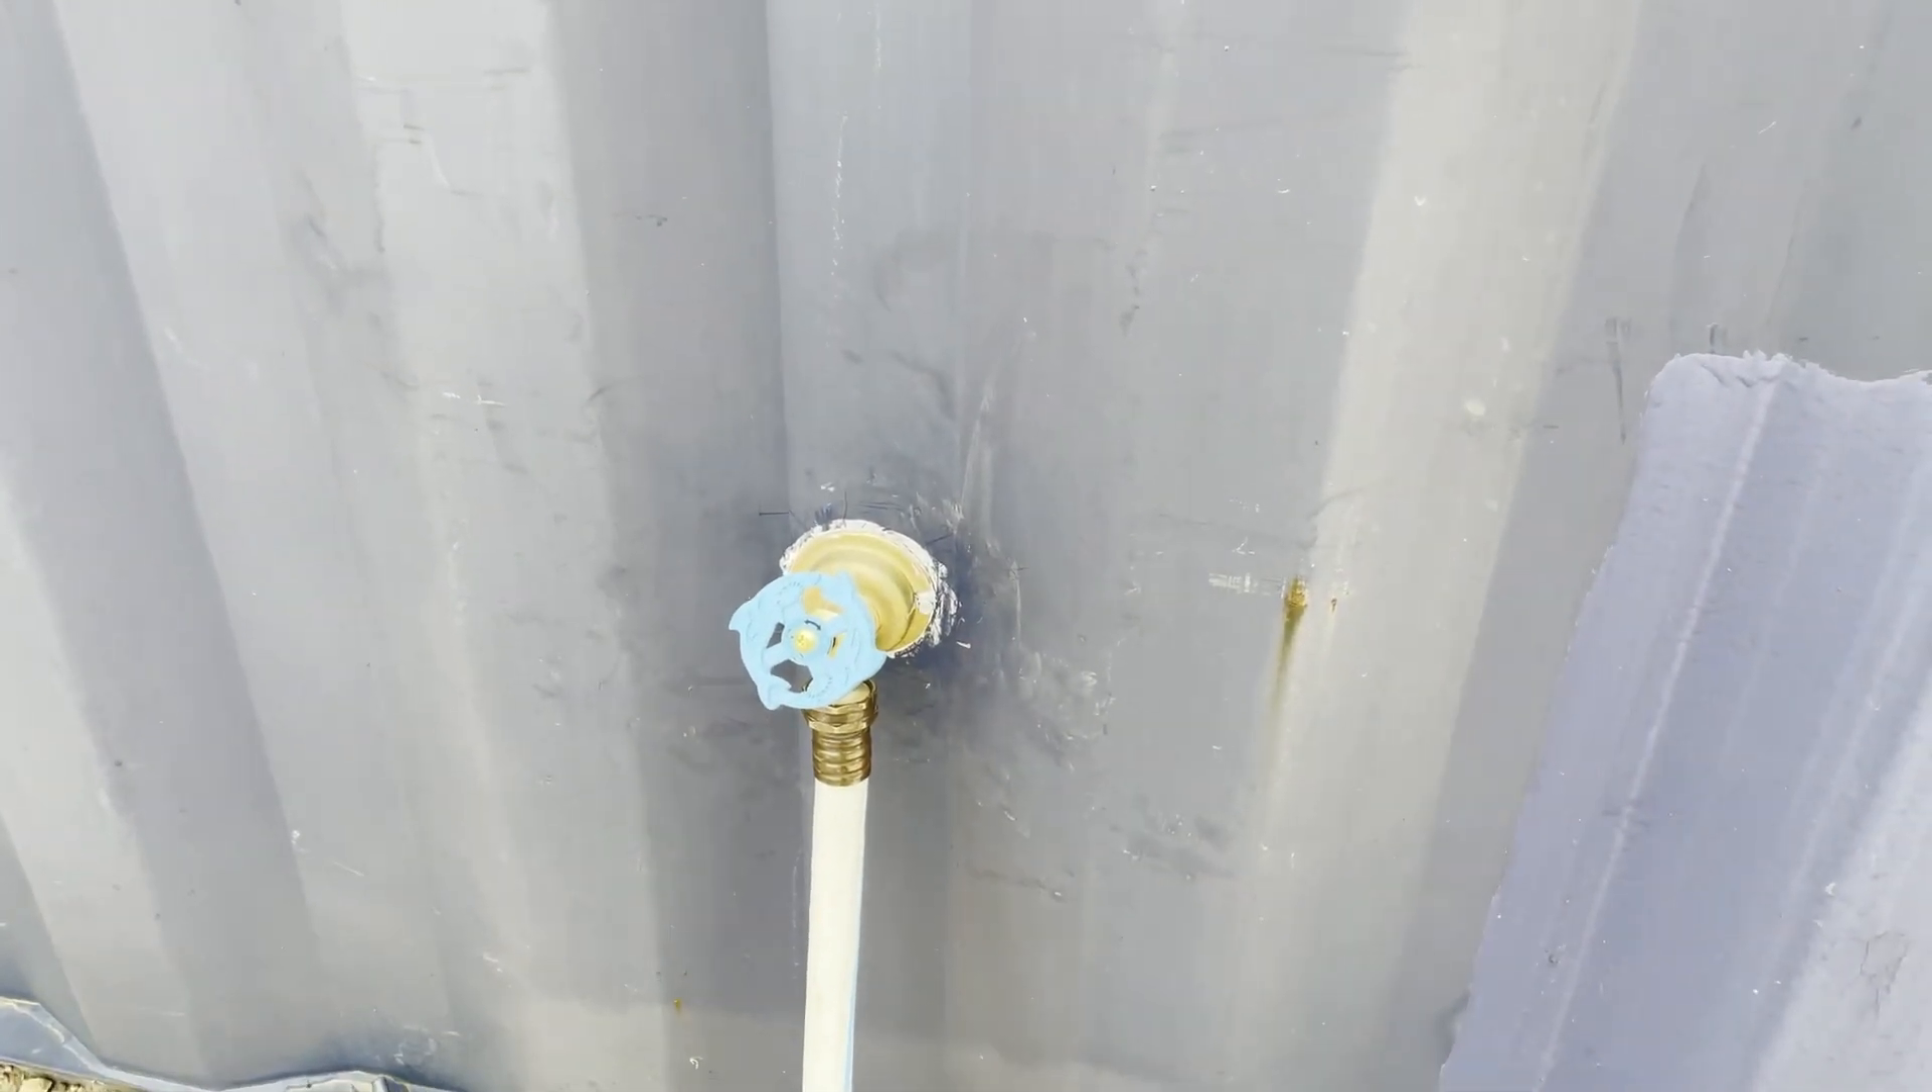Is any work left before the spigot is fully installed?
No.